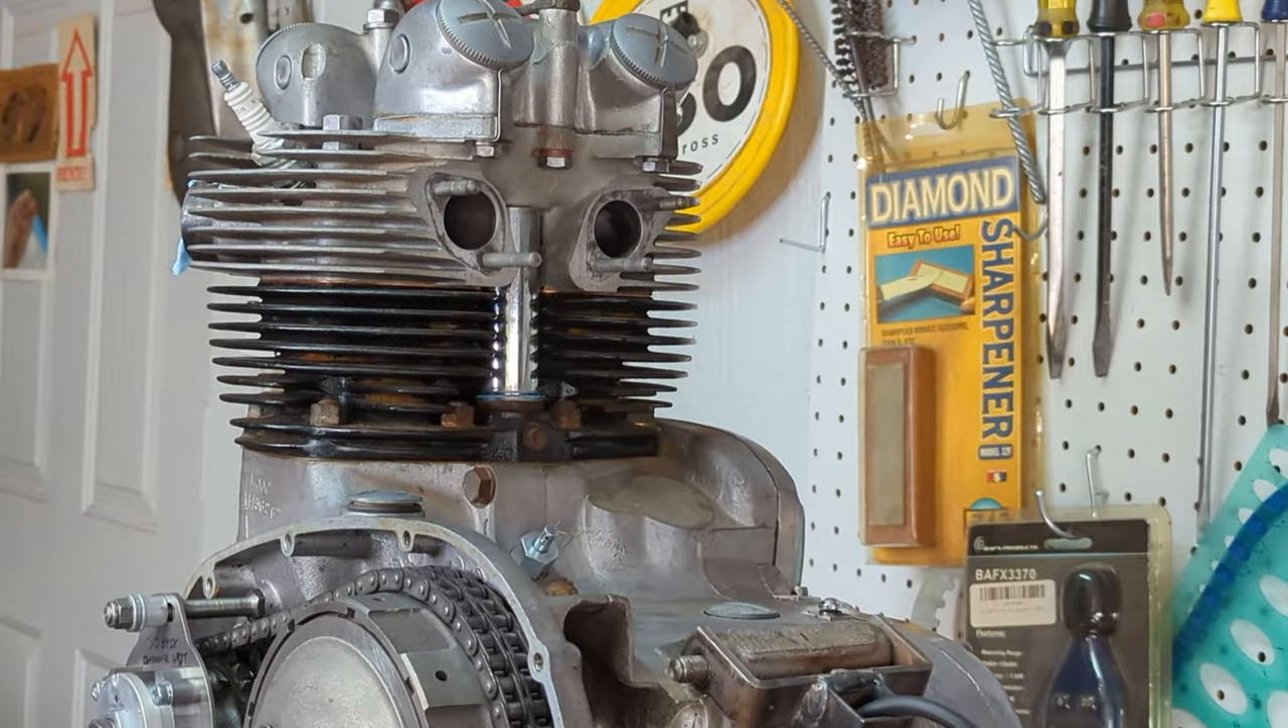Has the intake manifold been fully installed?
No.